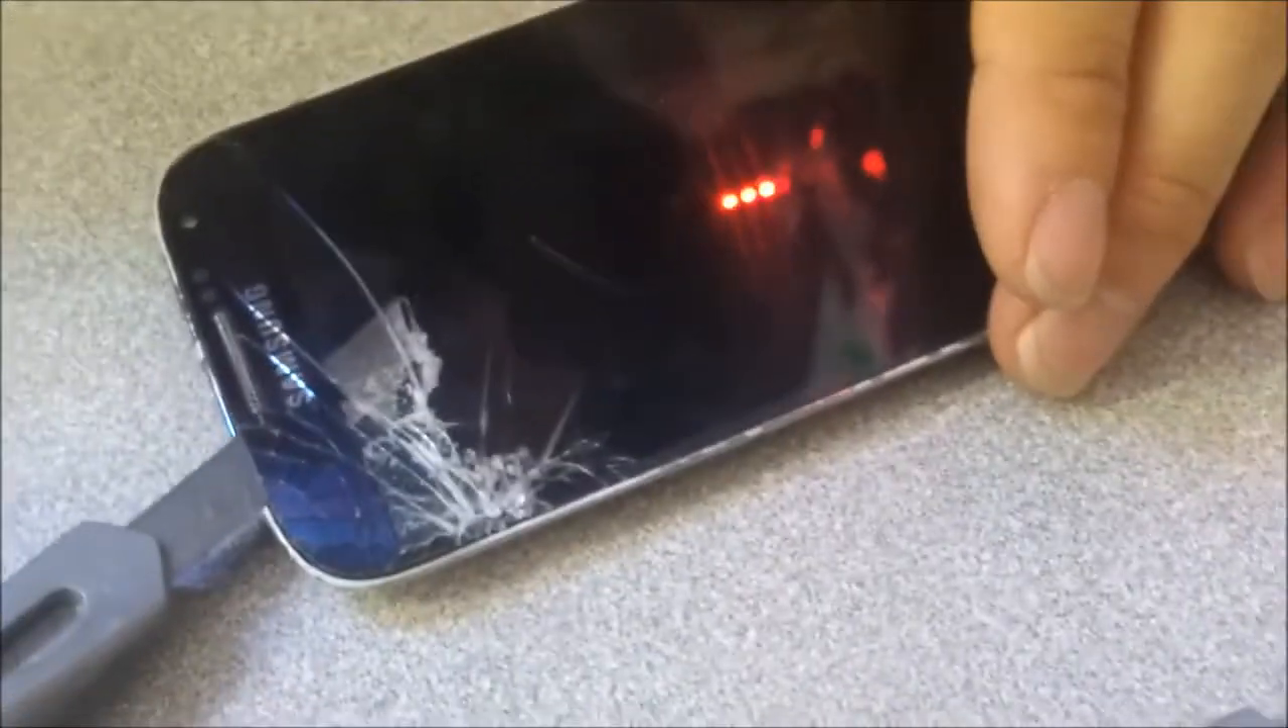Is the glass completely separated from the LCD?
No.